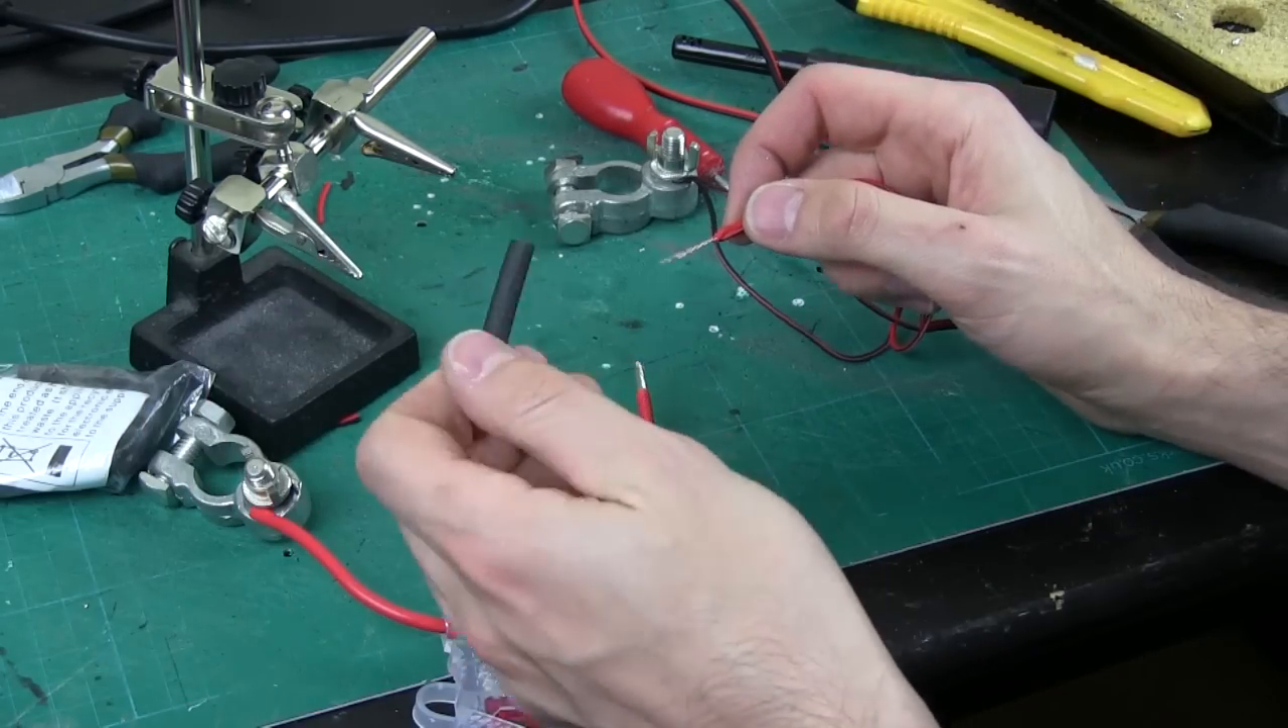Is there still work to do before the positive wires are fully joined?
Yes.